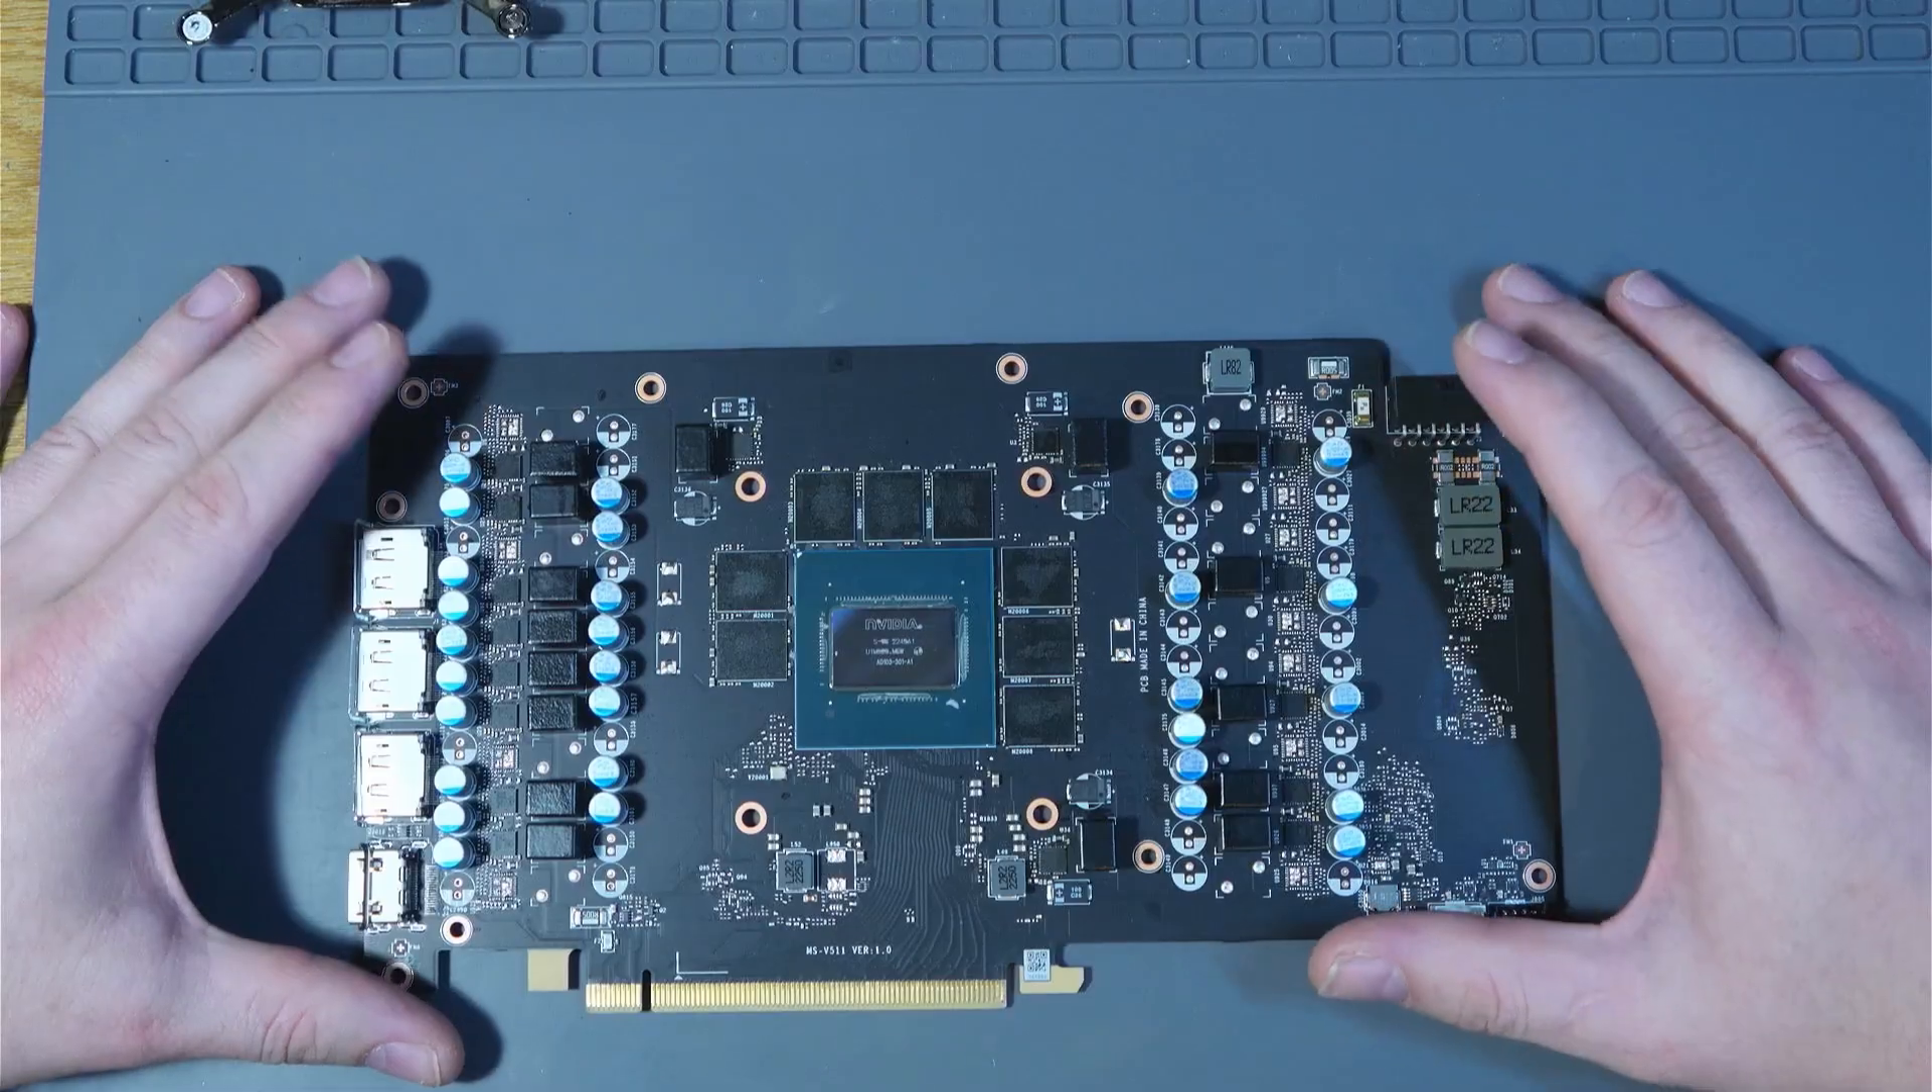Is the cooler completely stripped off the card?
Yes.